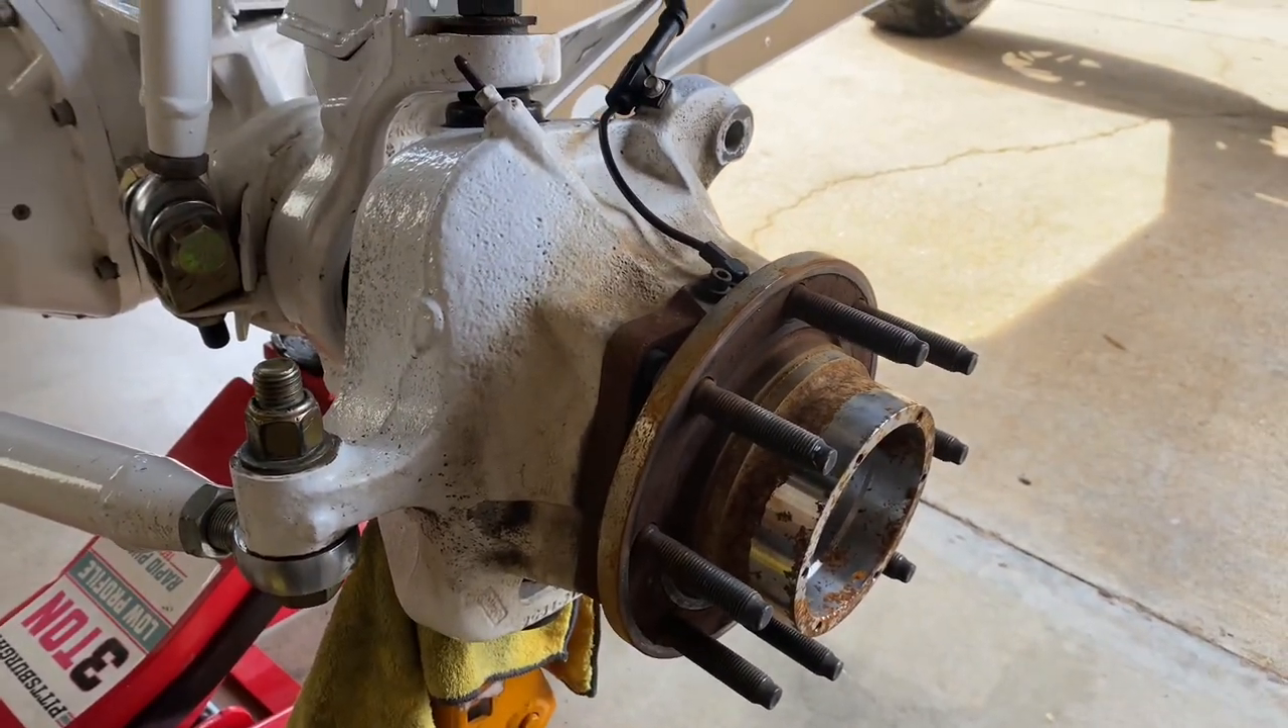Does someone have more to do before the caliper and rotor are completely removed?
No.